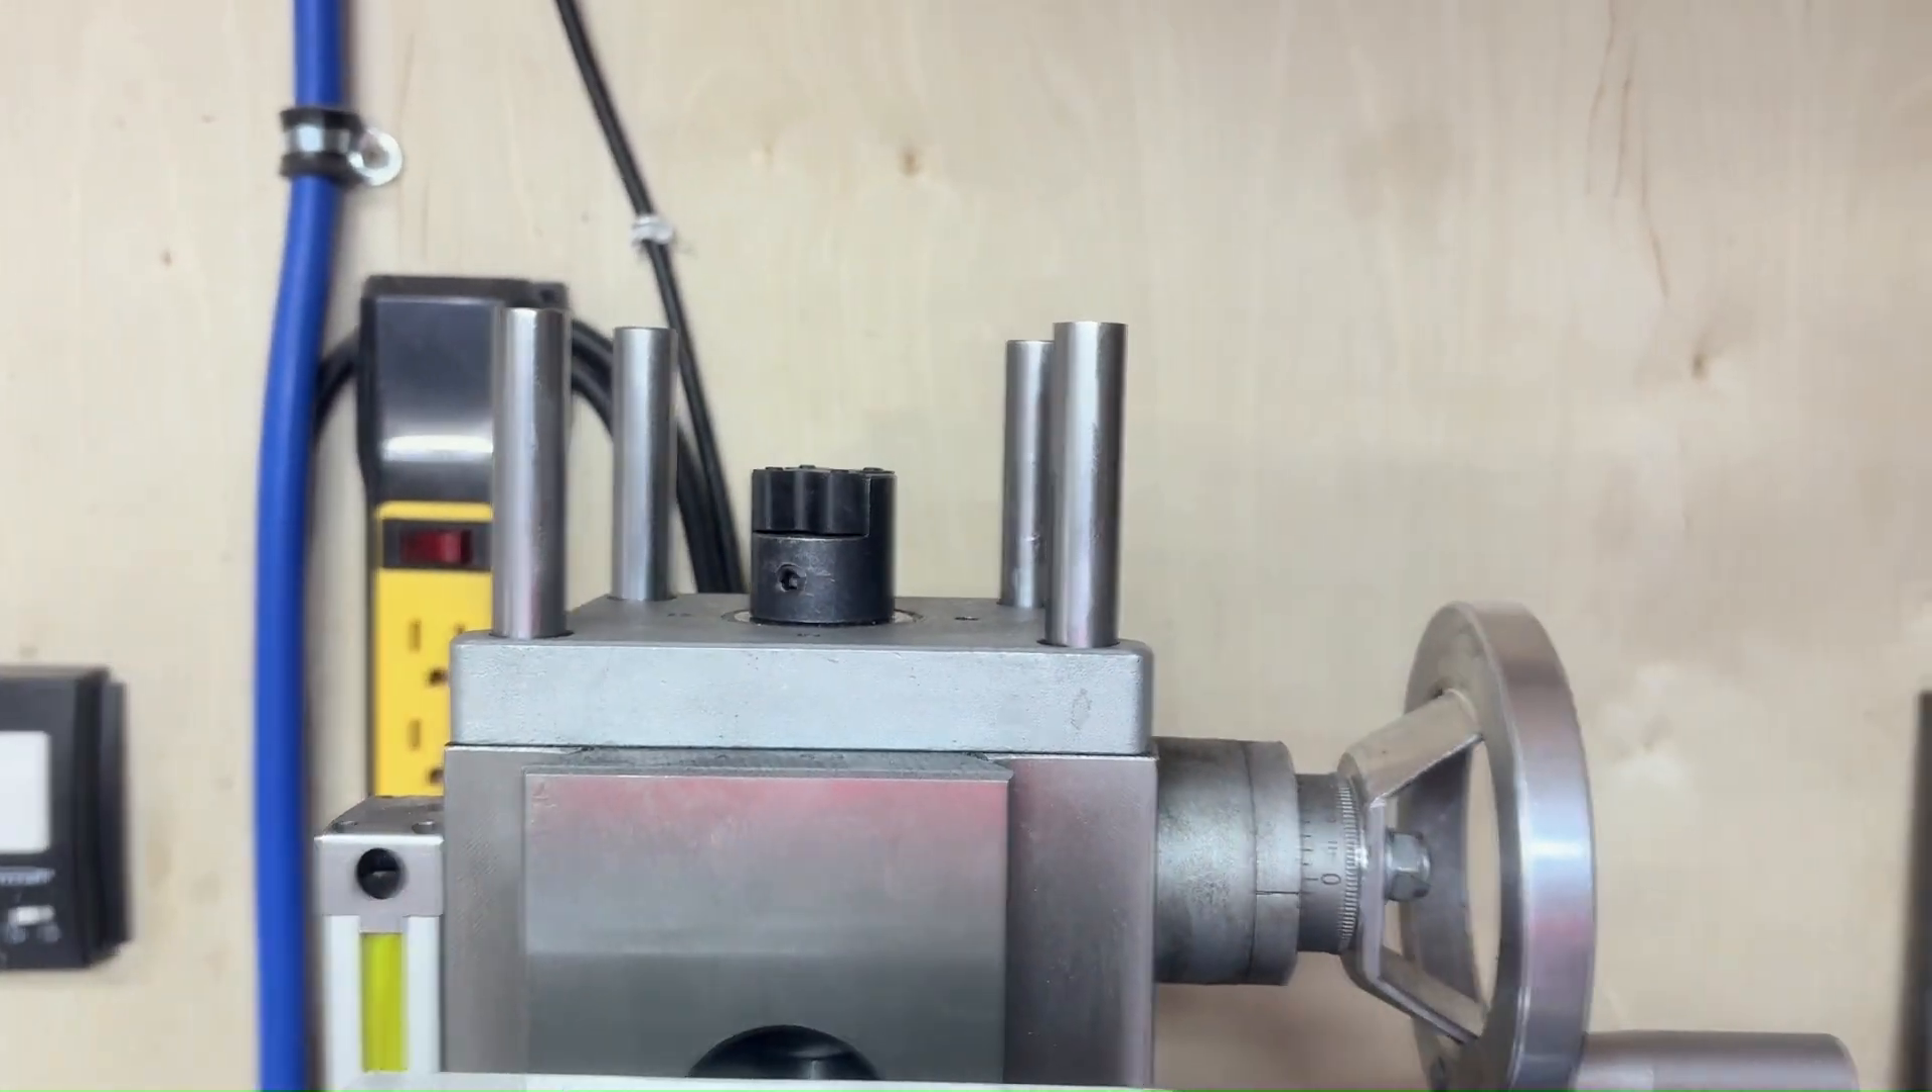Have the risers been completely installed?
Yes.